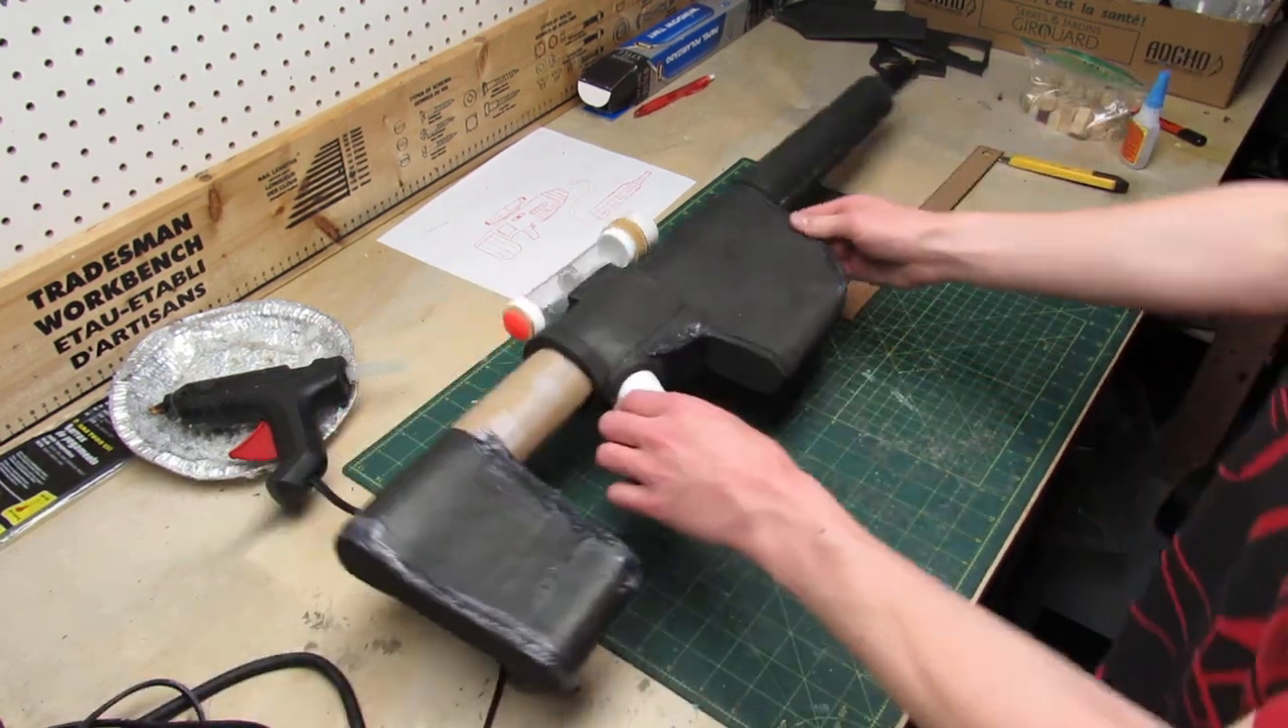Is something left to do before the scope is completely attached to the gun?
No.